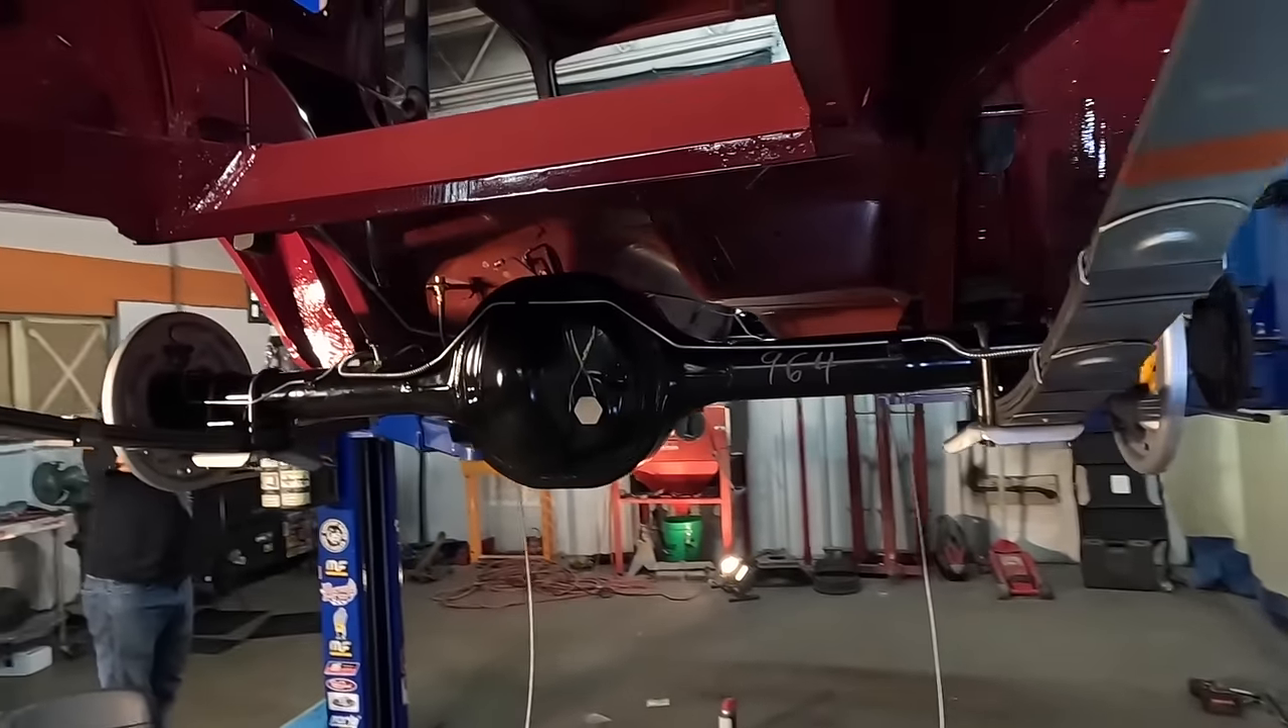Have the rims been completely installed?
No.